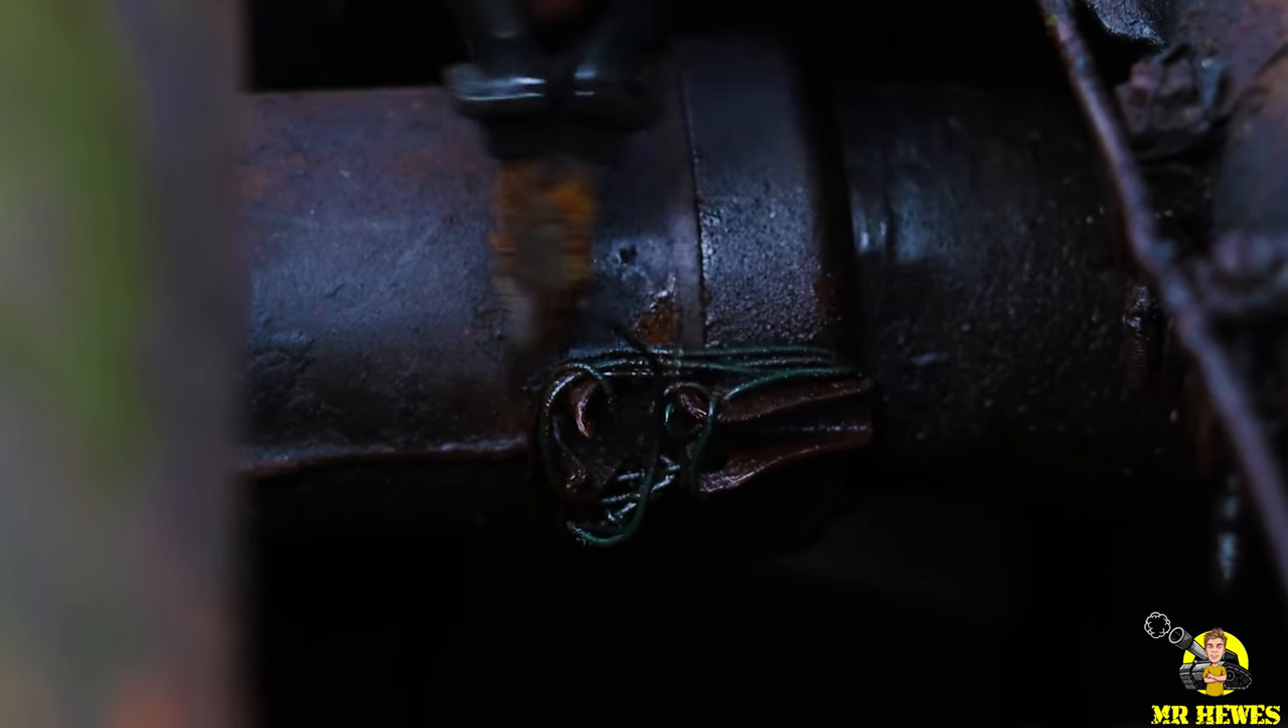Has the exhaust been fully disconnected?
No.